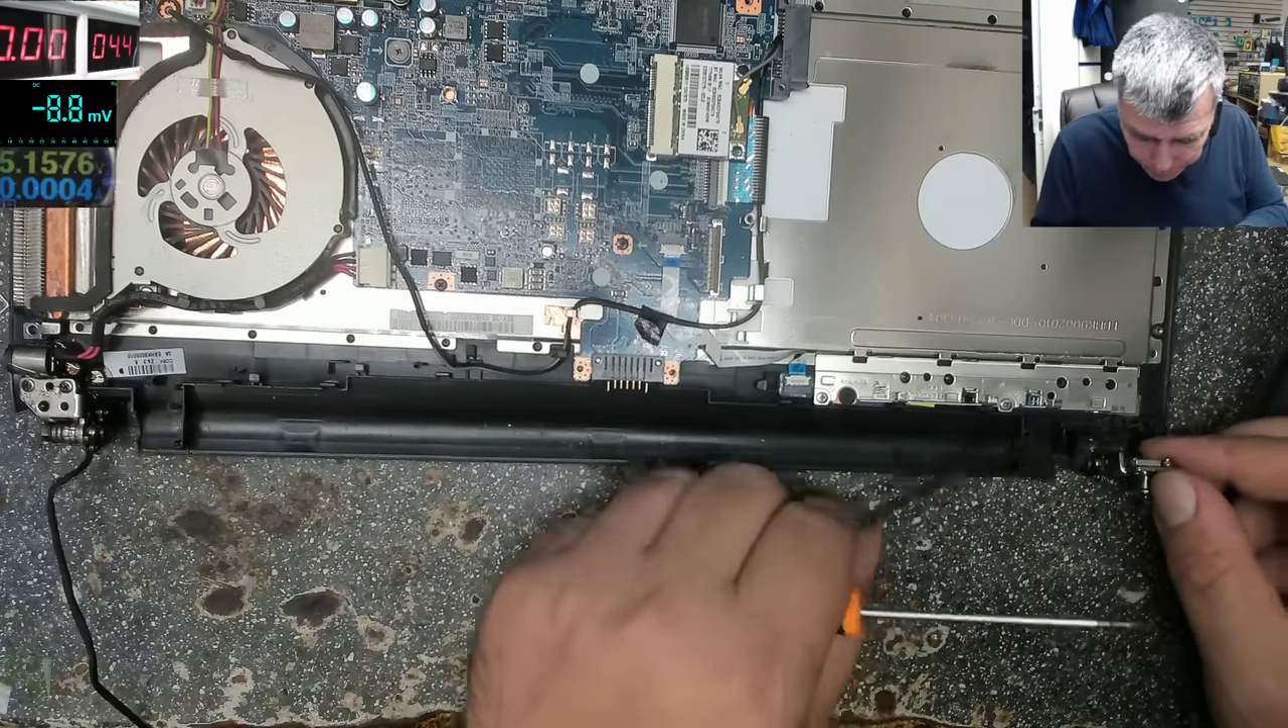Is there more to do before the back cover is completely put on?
Yes.